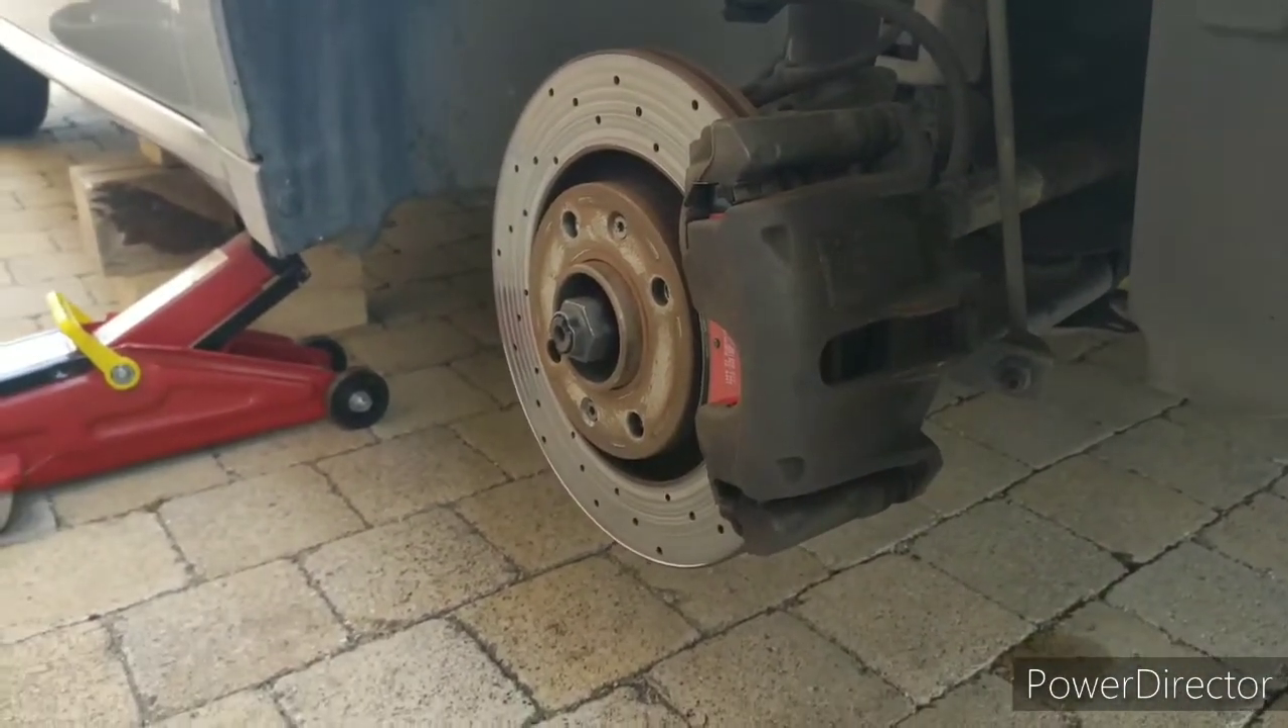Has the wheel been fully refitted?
No.